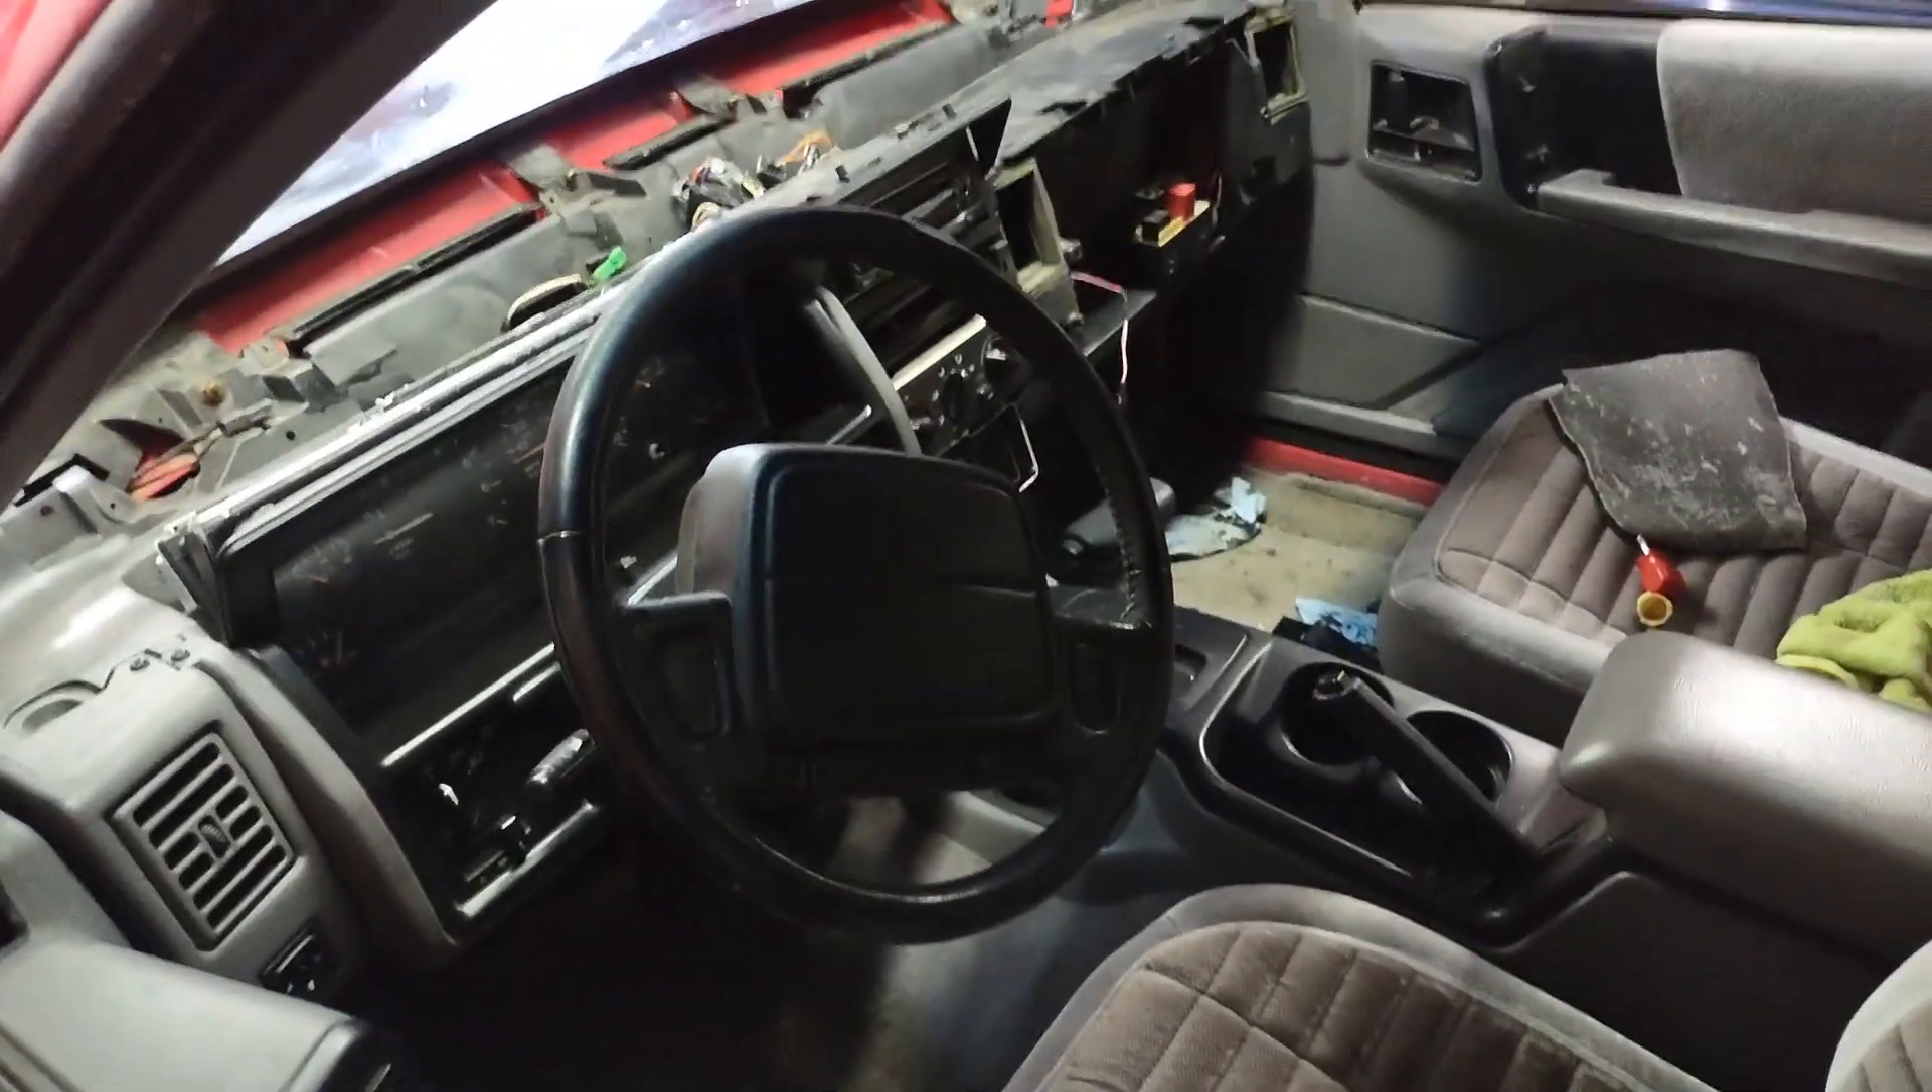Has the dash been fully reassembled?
No.